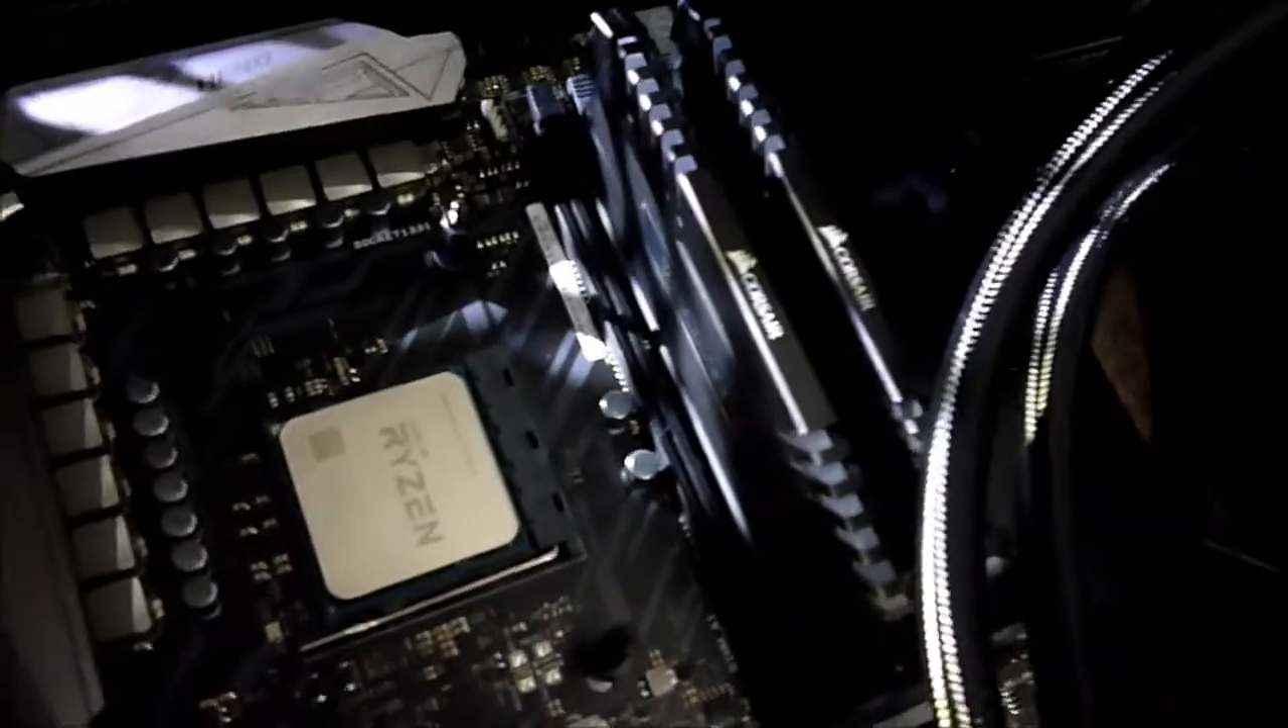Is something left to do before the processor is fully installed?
No.